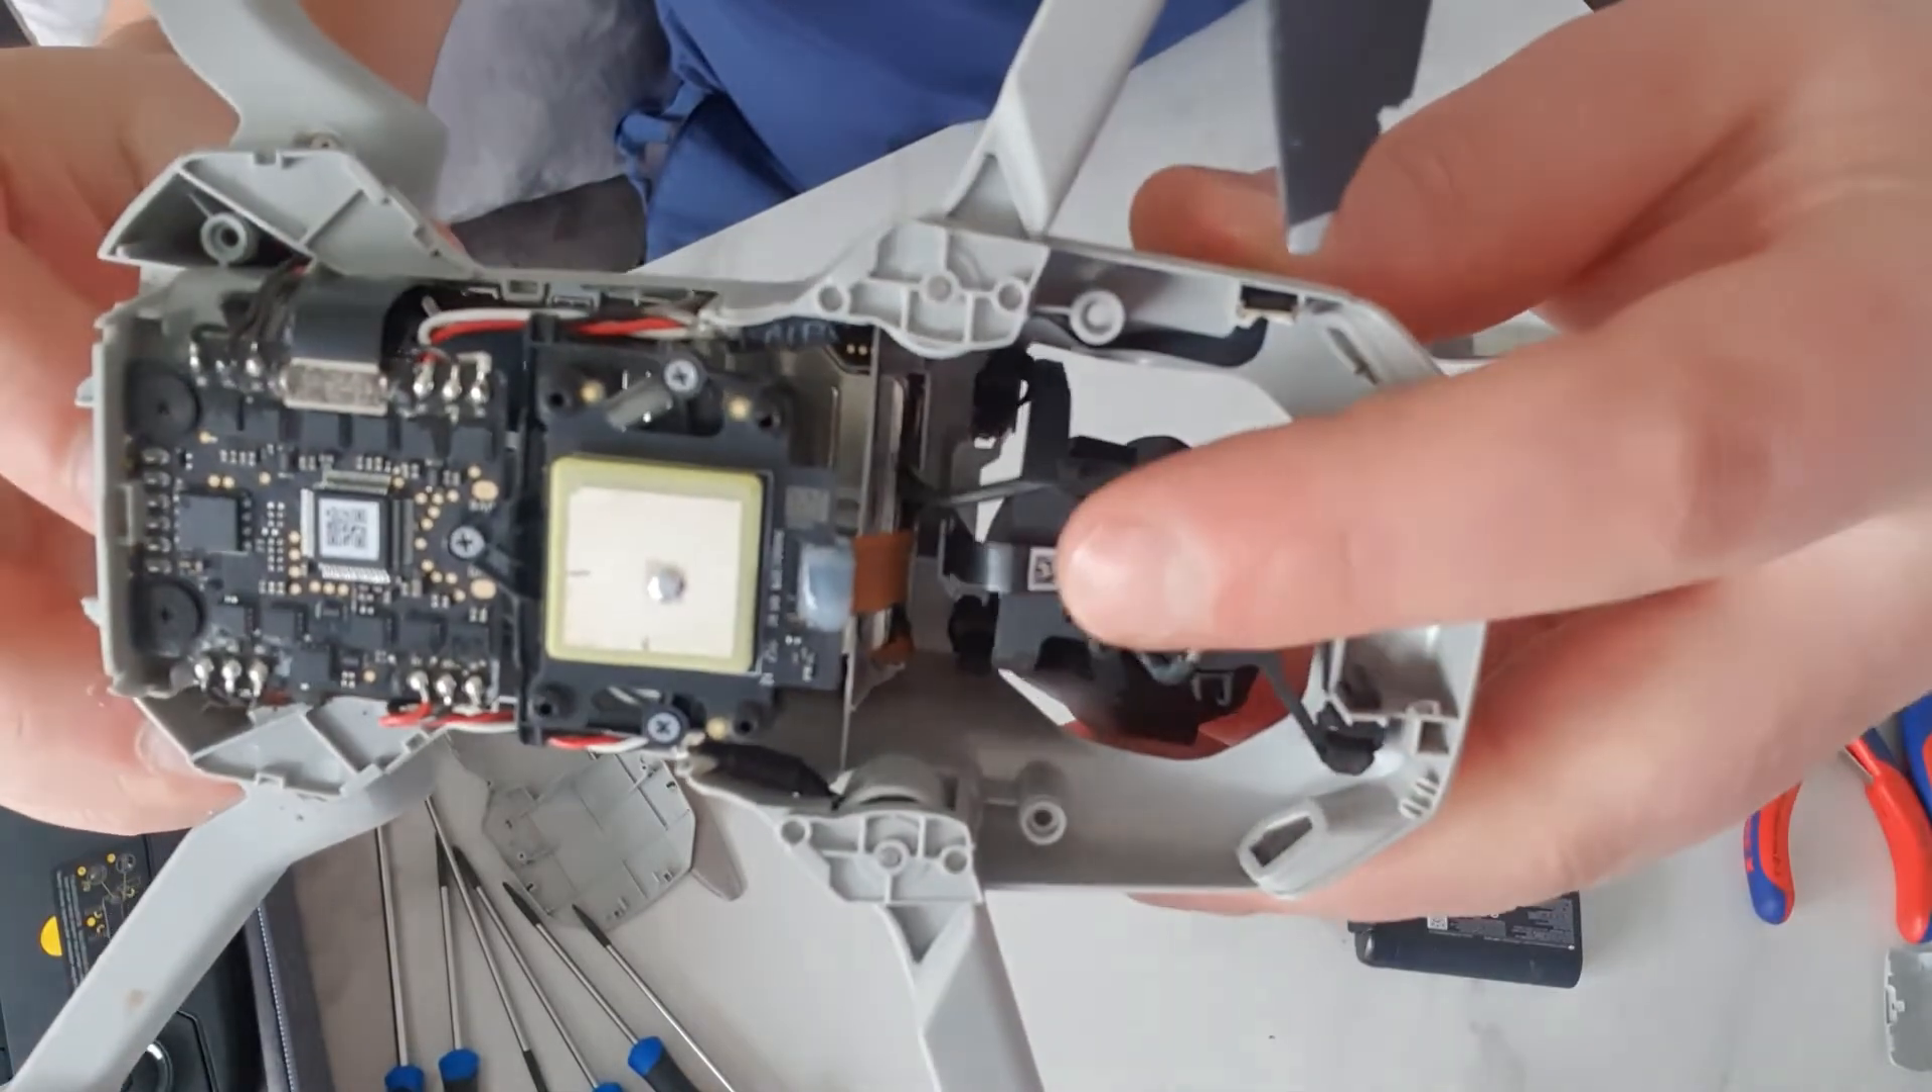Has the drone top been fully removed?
Yes.